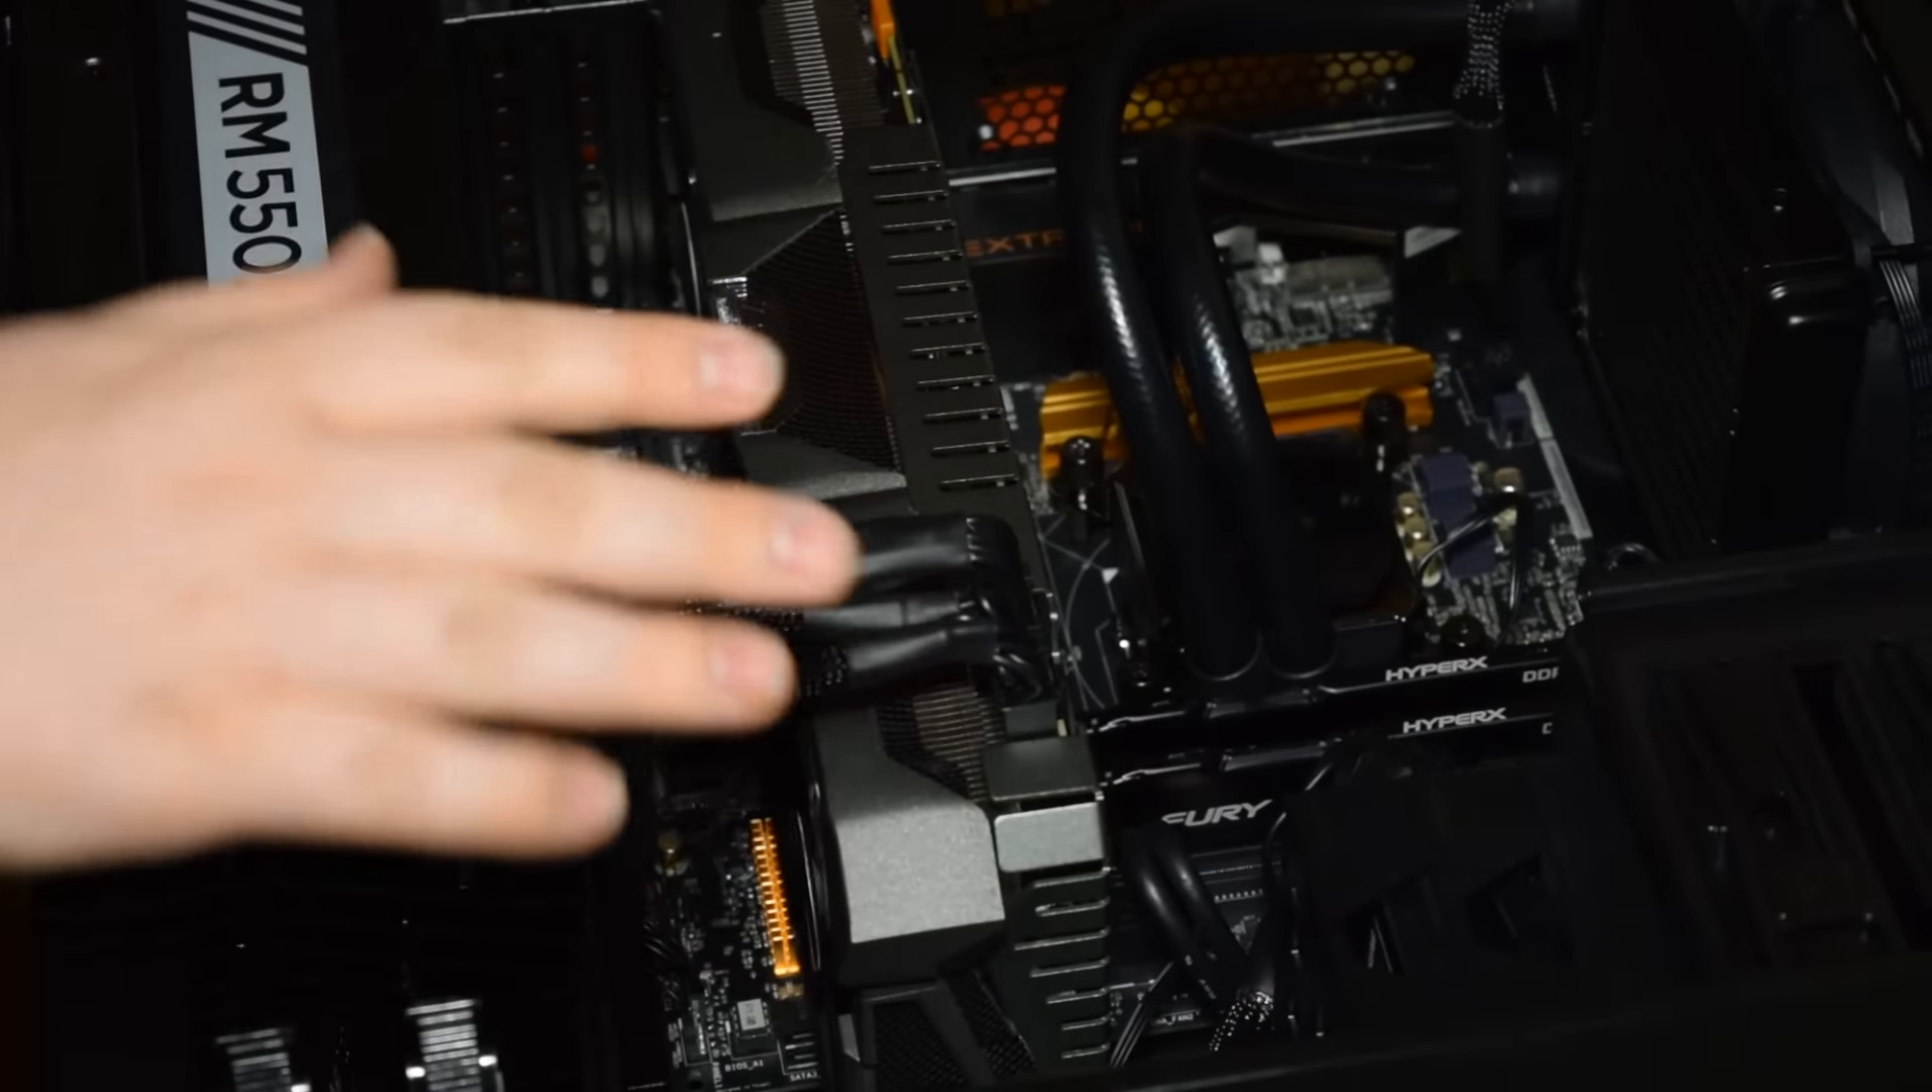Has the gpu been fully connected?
Yes.